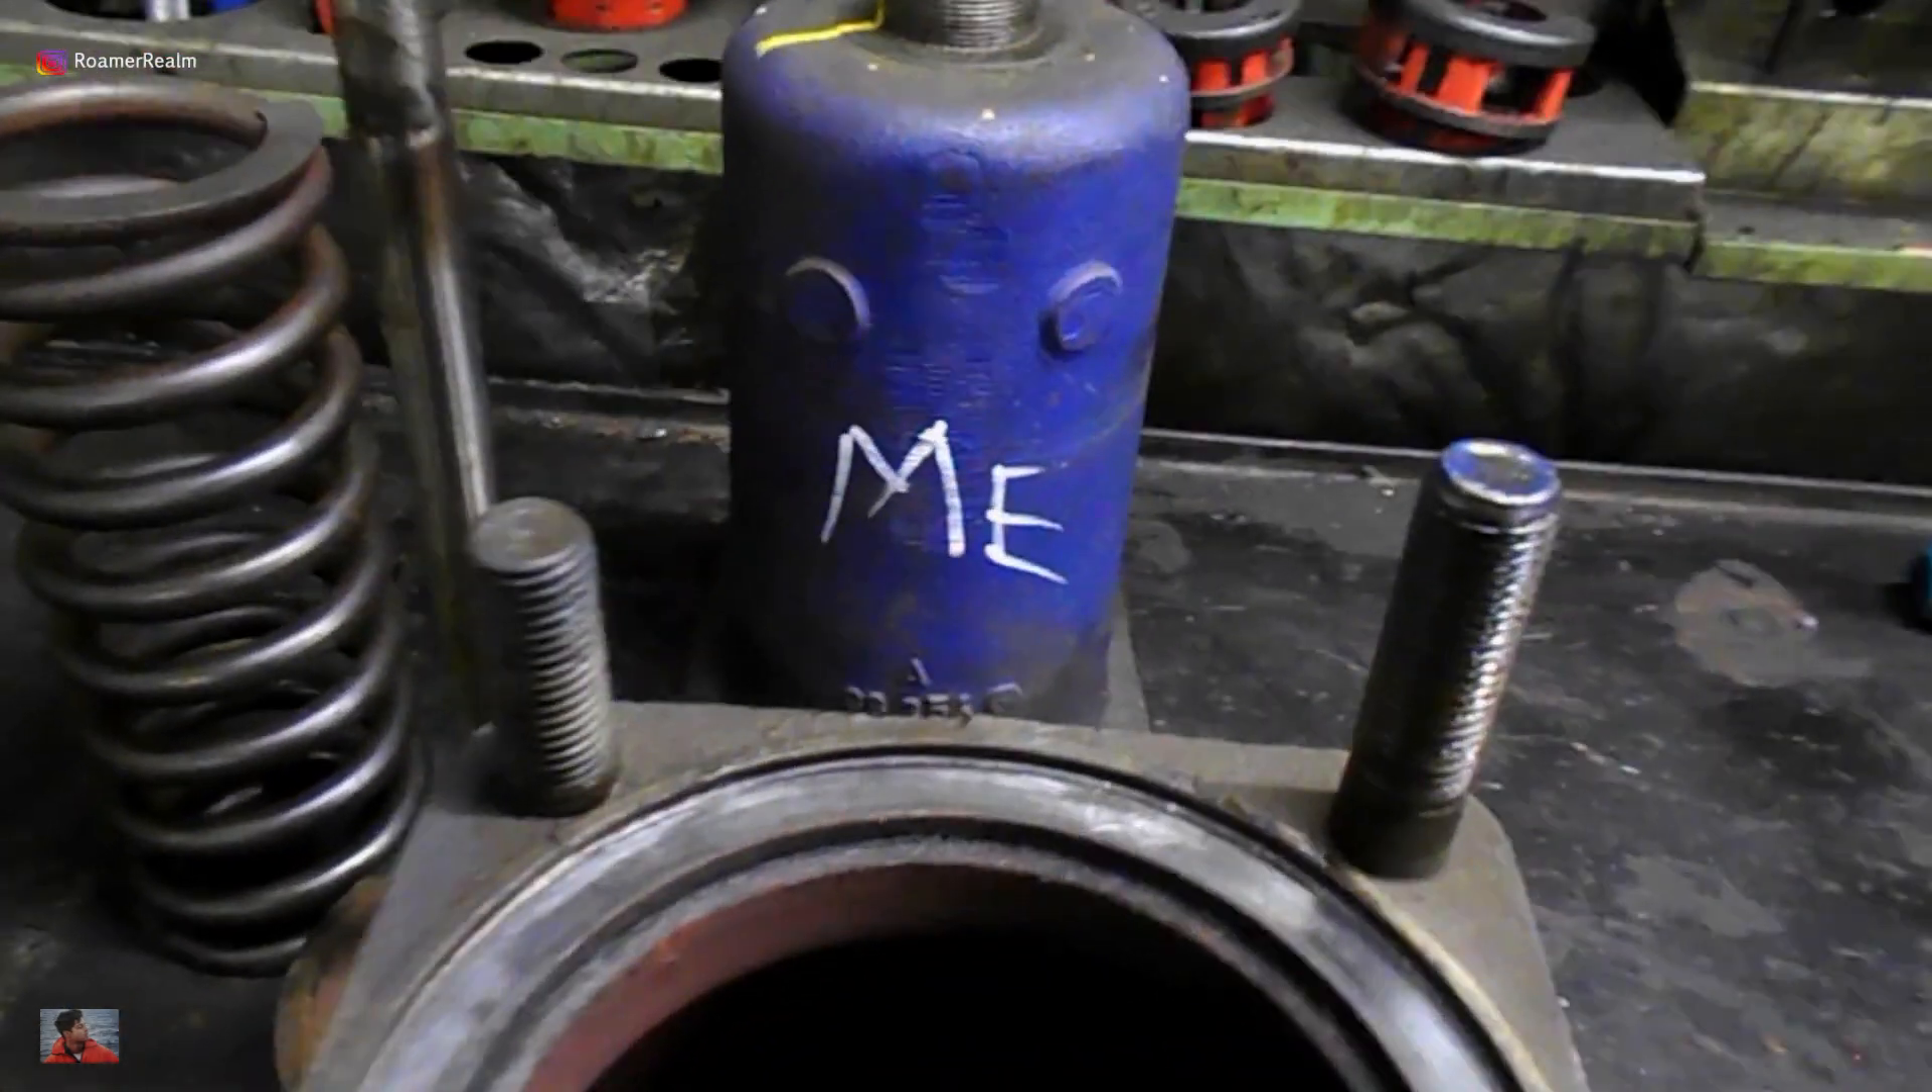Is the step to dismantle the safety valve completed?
Yes.